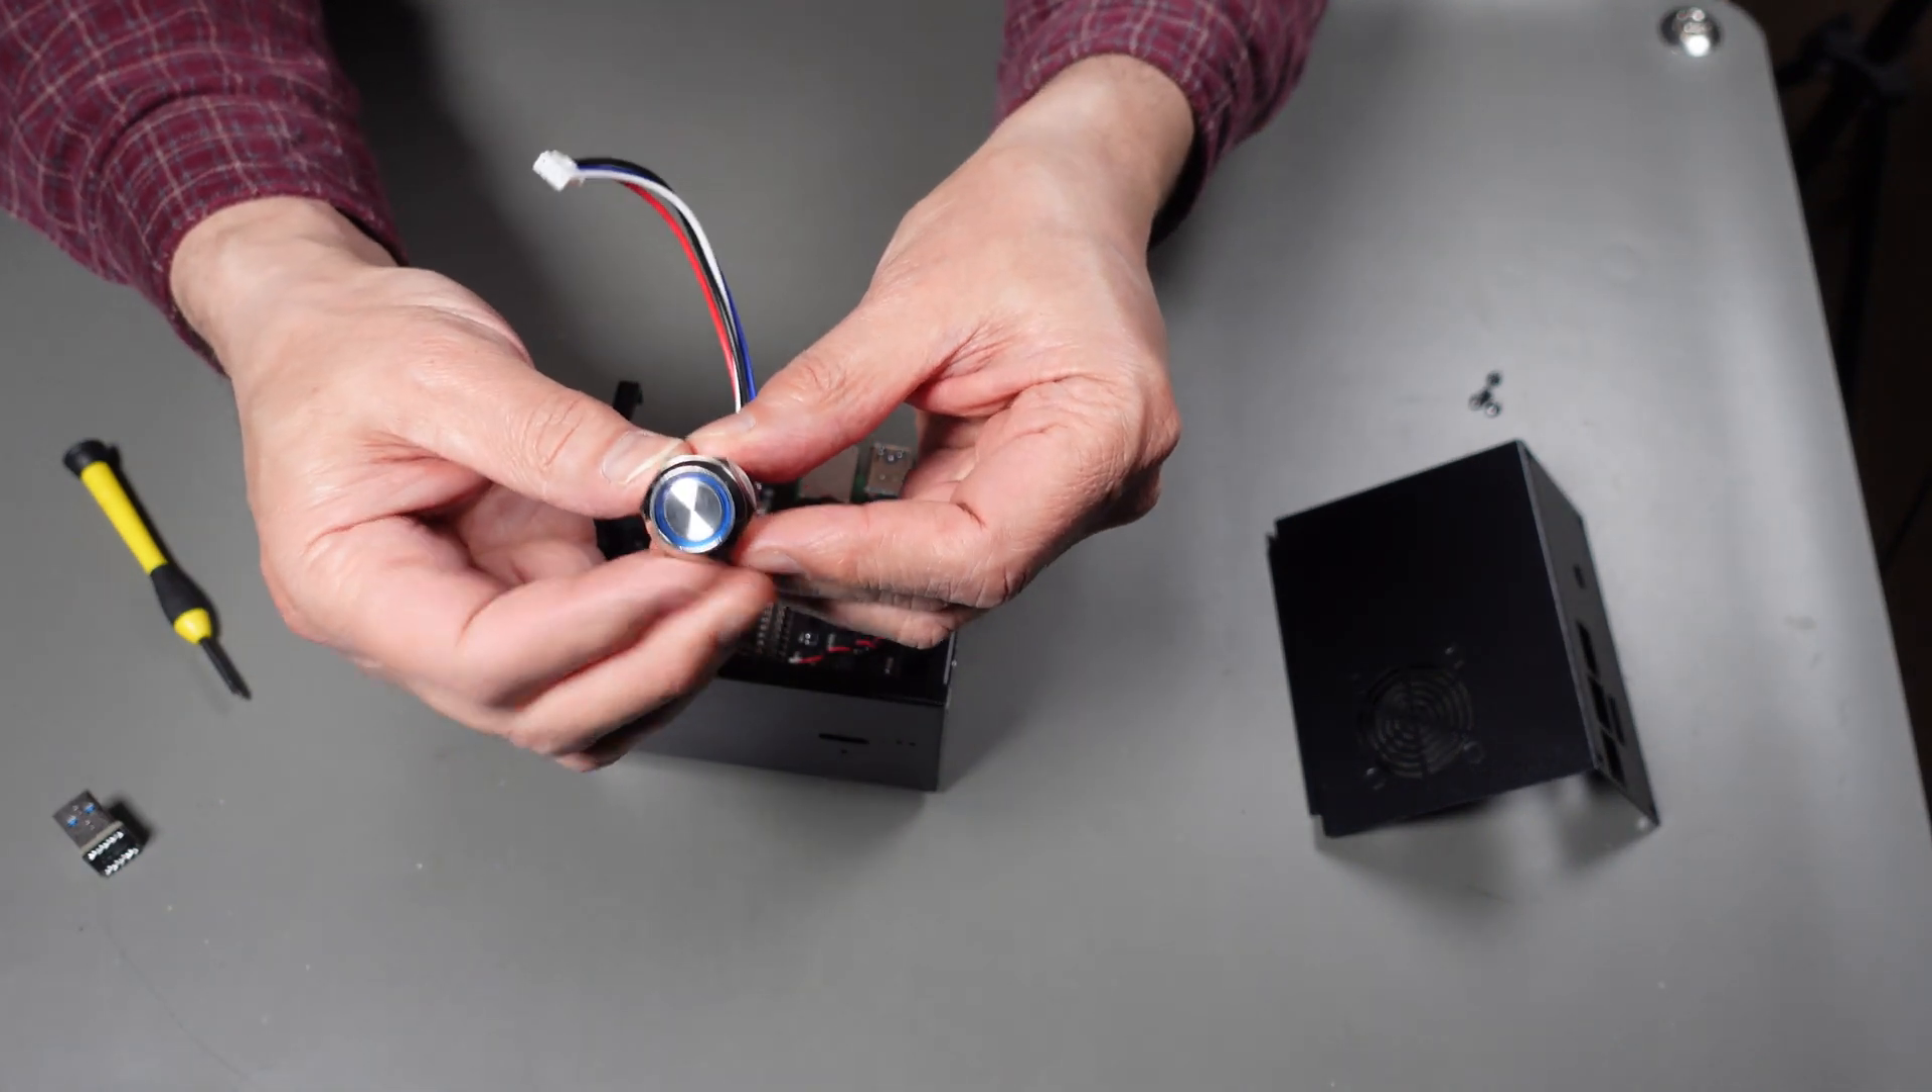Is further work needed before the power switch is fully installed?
Yes.